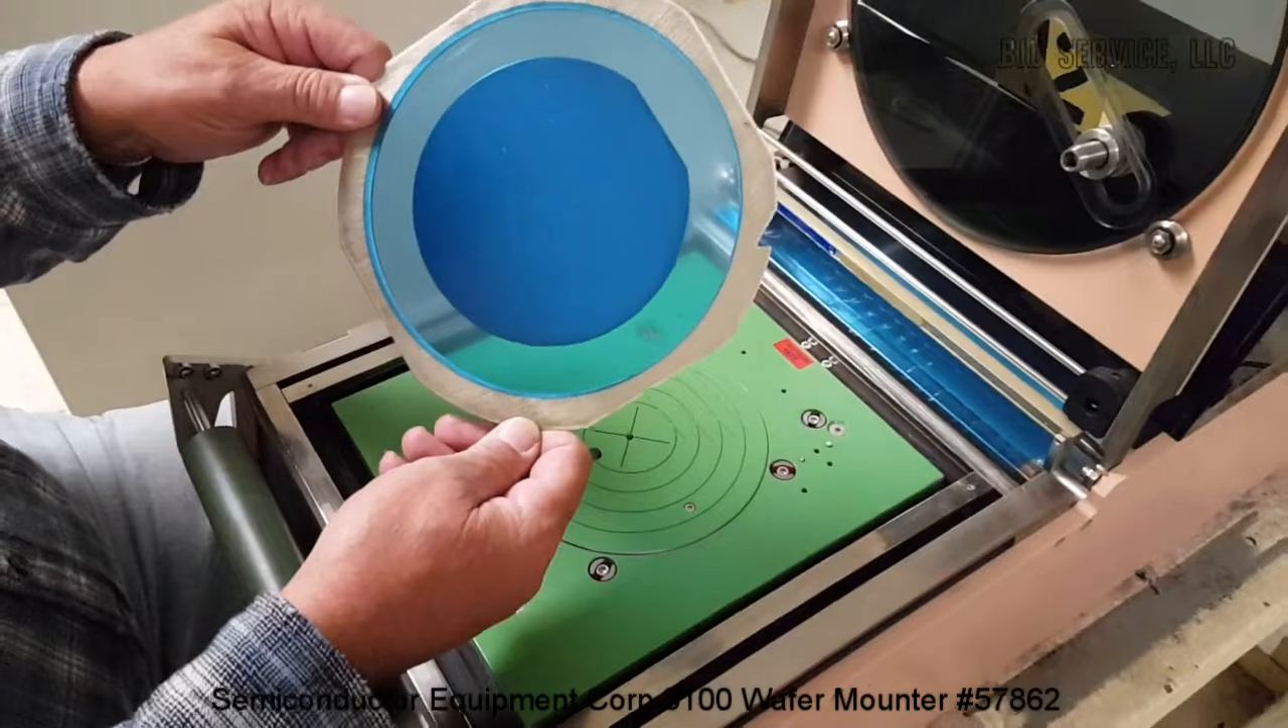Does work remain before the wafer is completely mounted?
No.